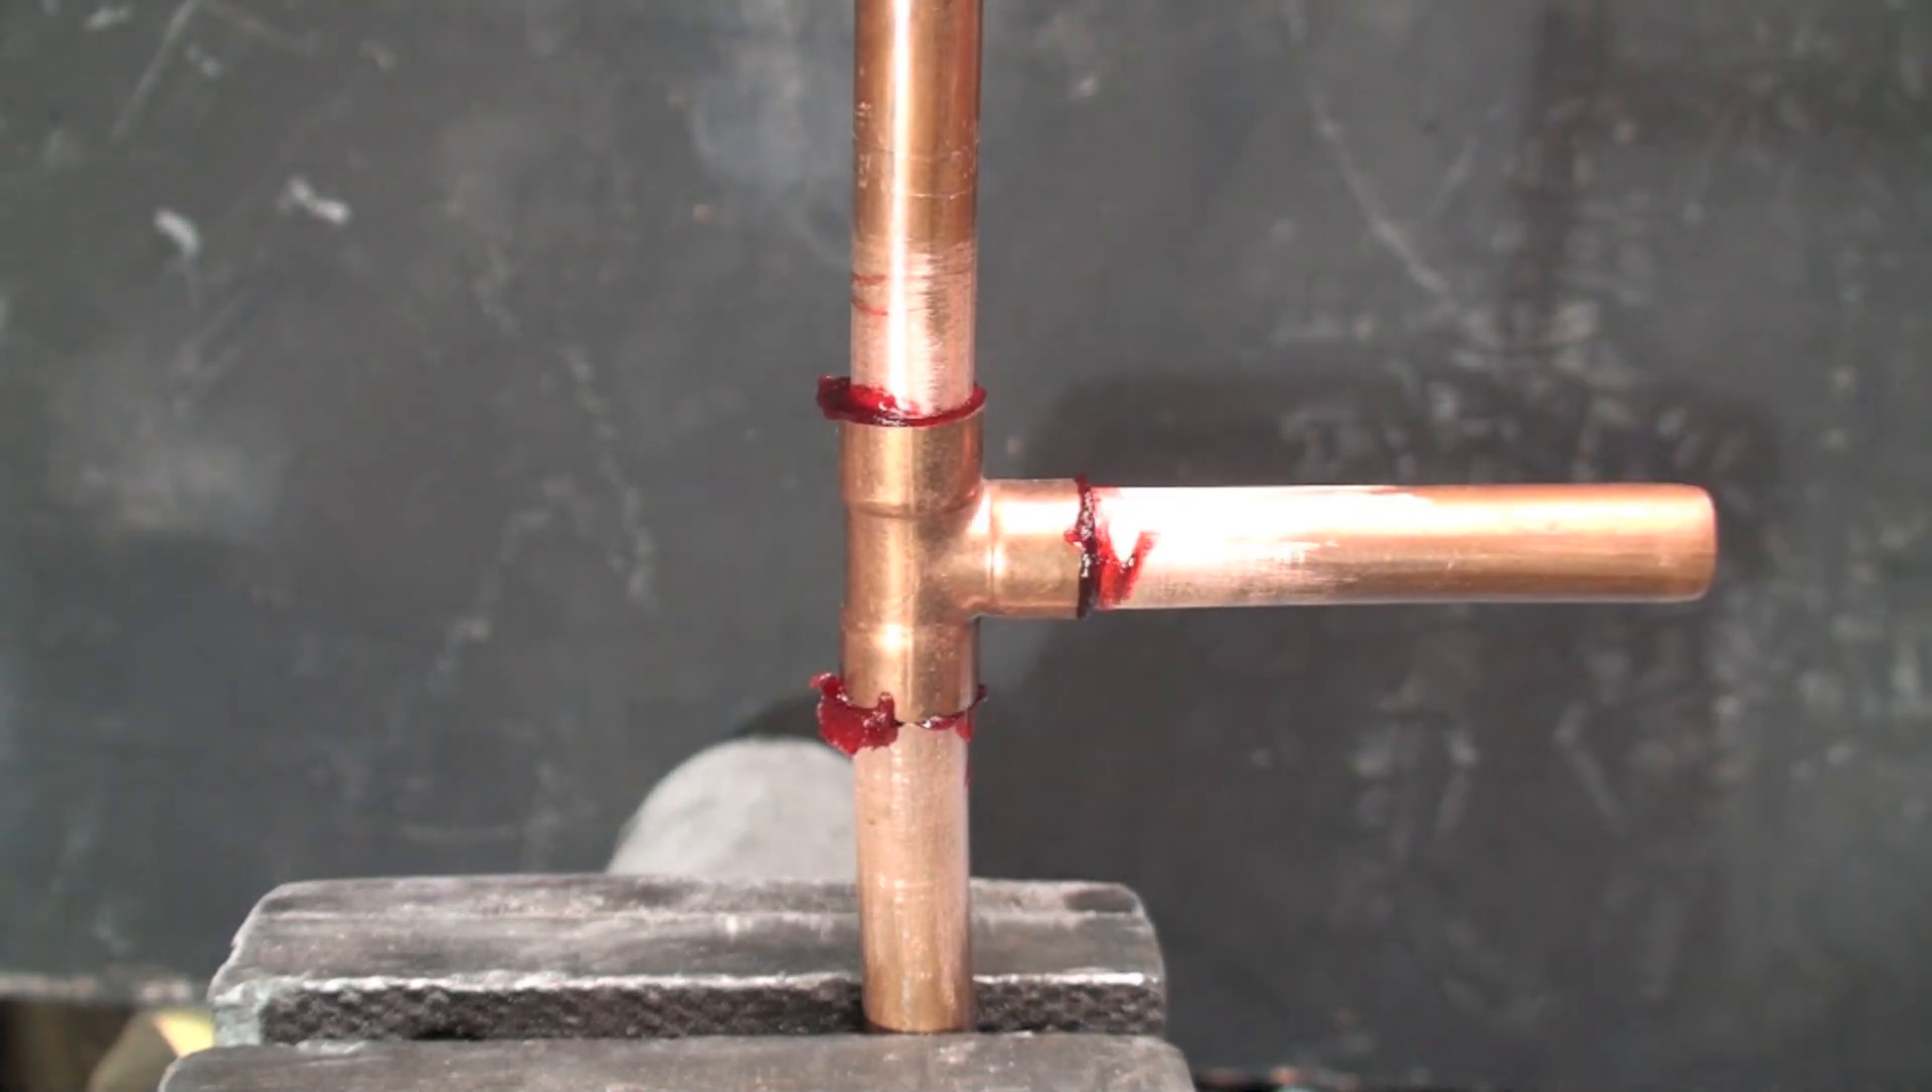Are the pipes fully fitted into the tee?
Yes.